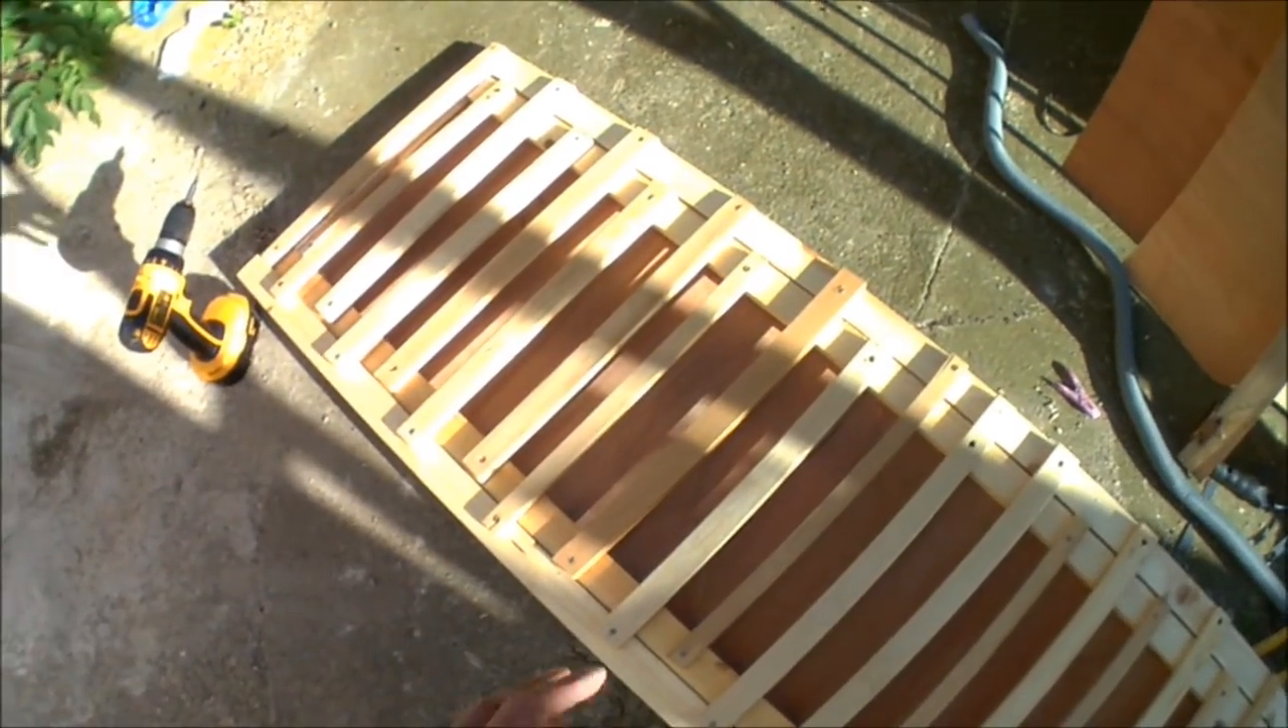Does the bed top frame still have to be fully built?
No.